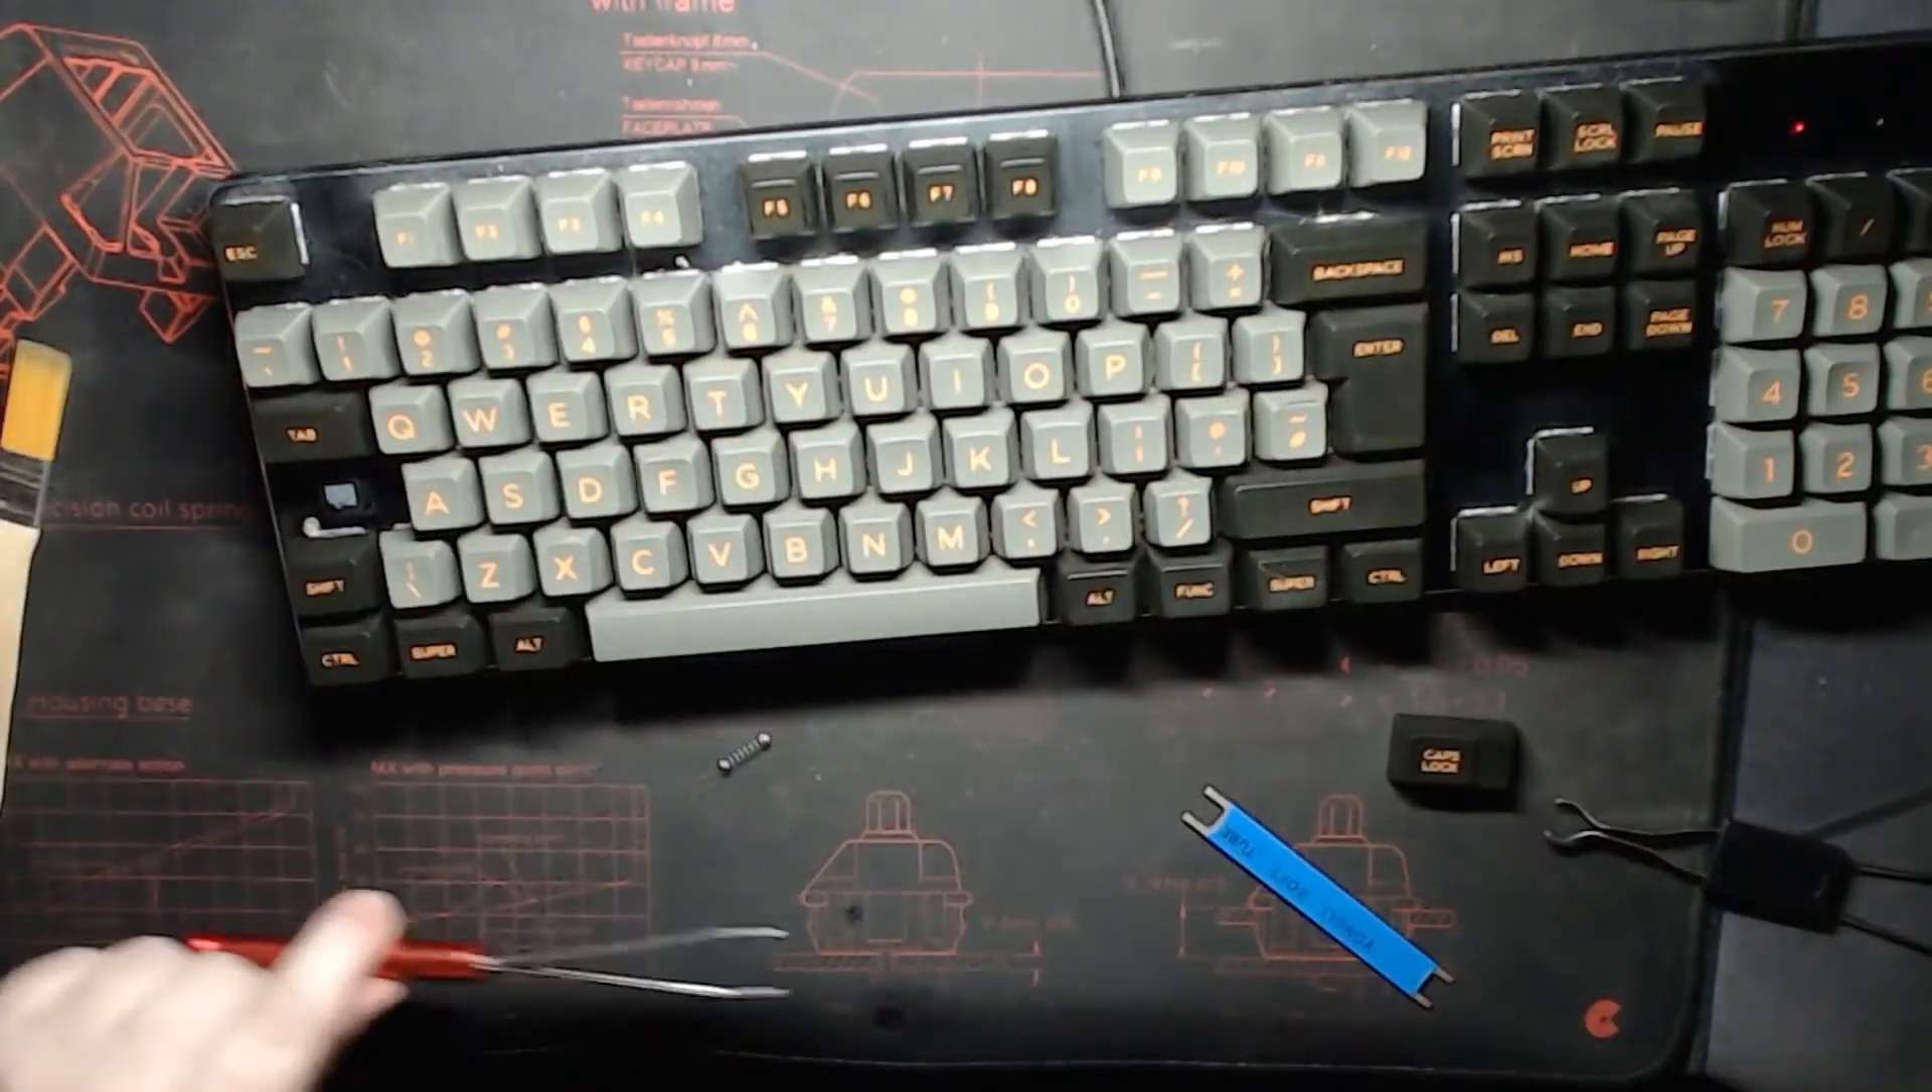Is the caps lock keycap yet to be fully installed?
Yes.